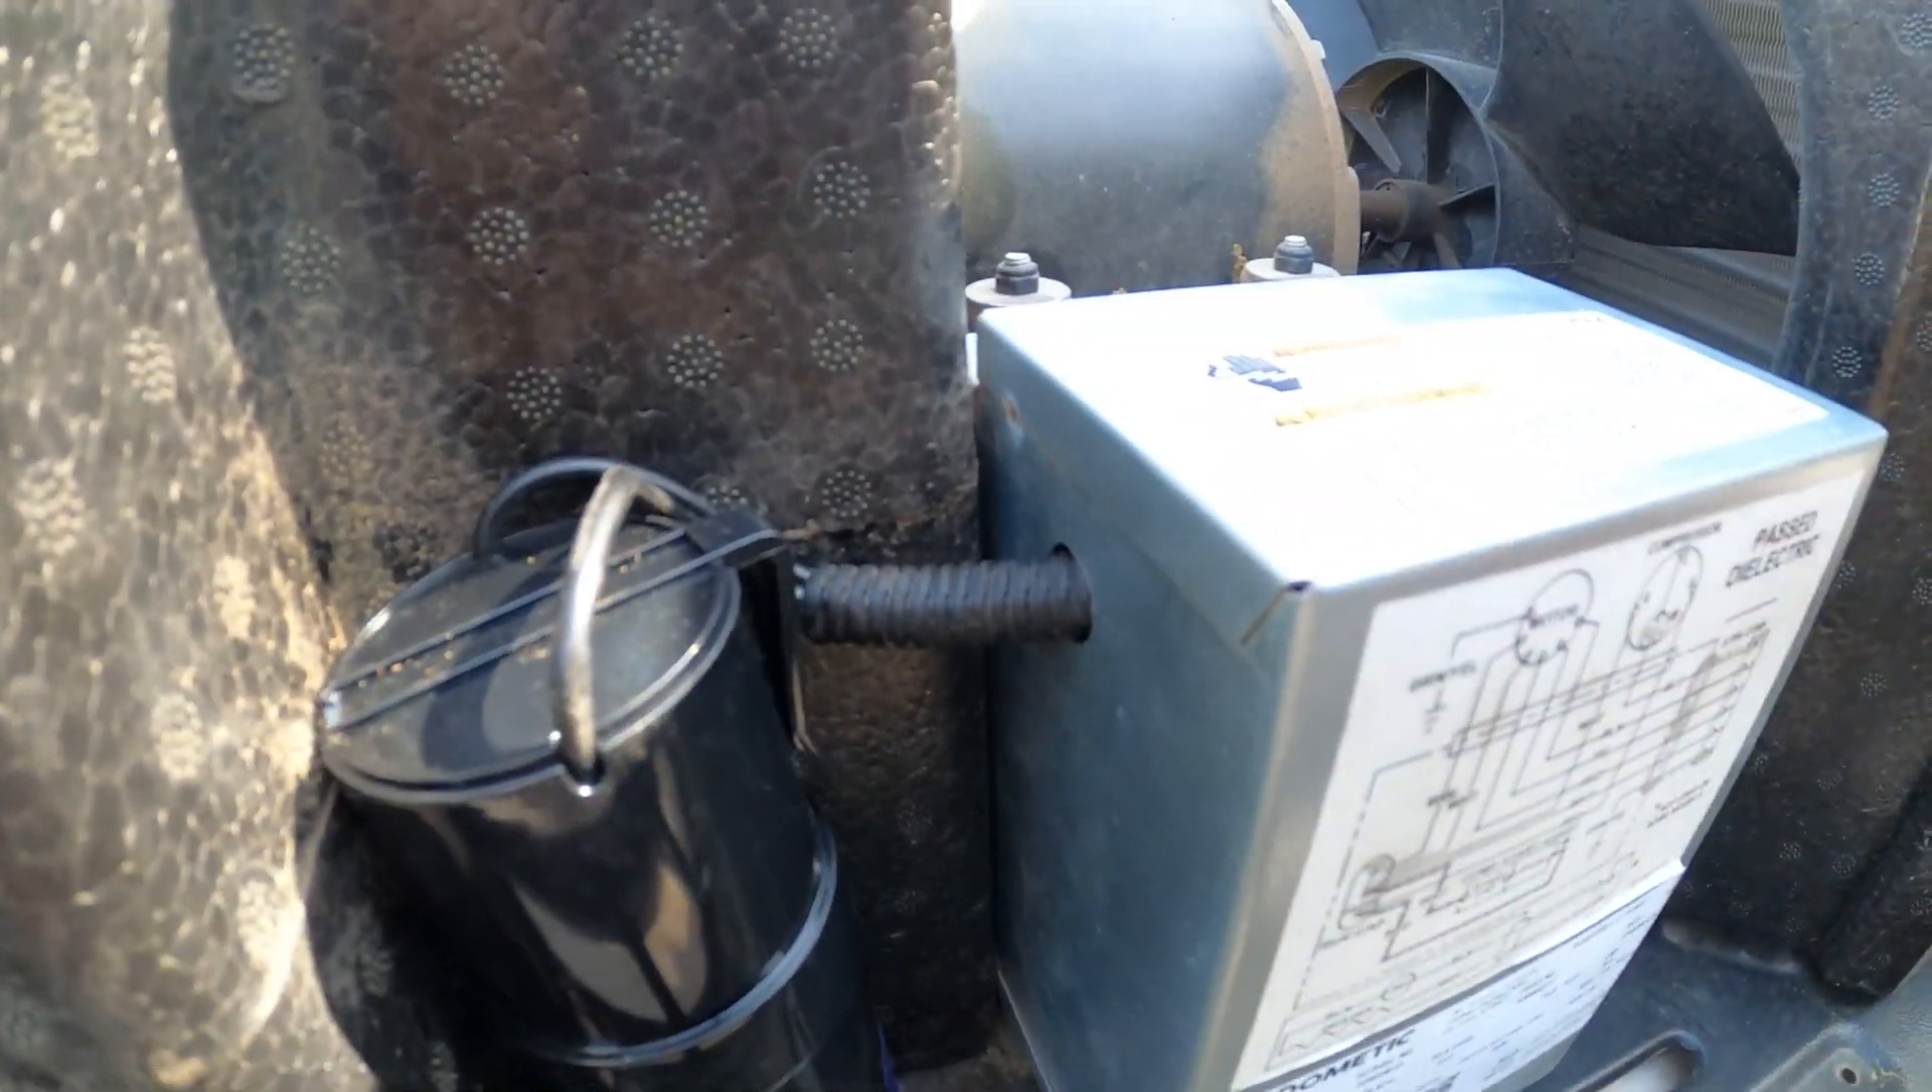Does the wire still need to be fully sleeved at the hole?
No.